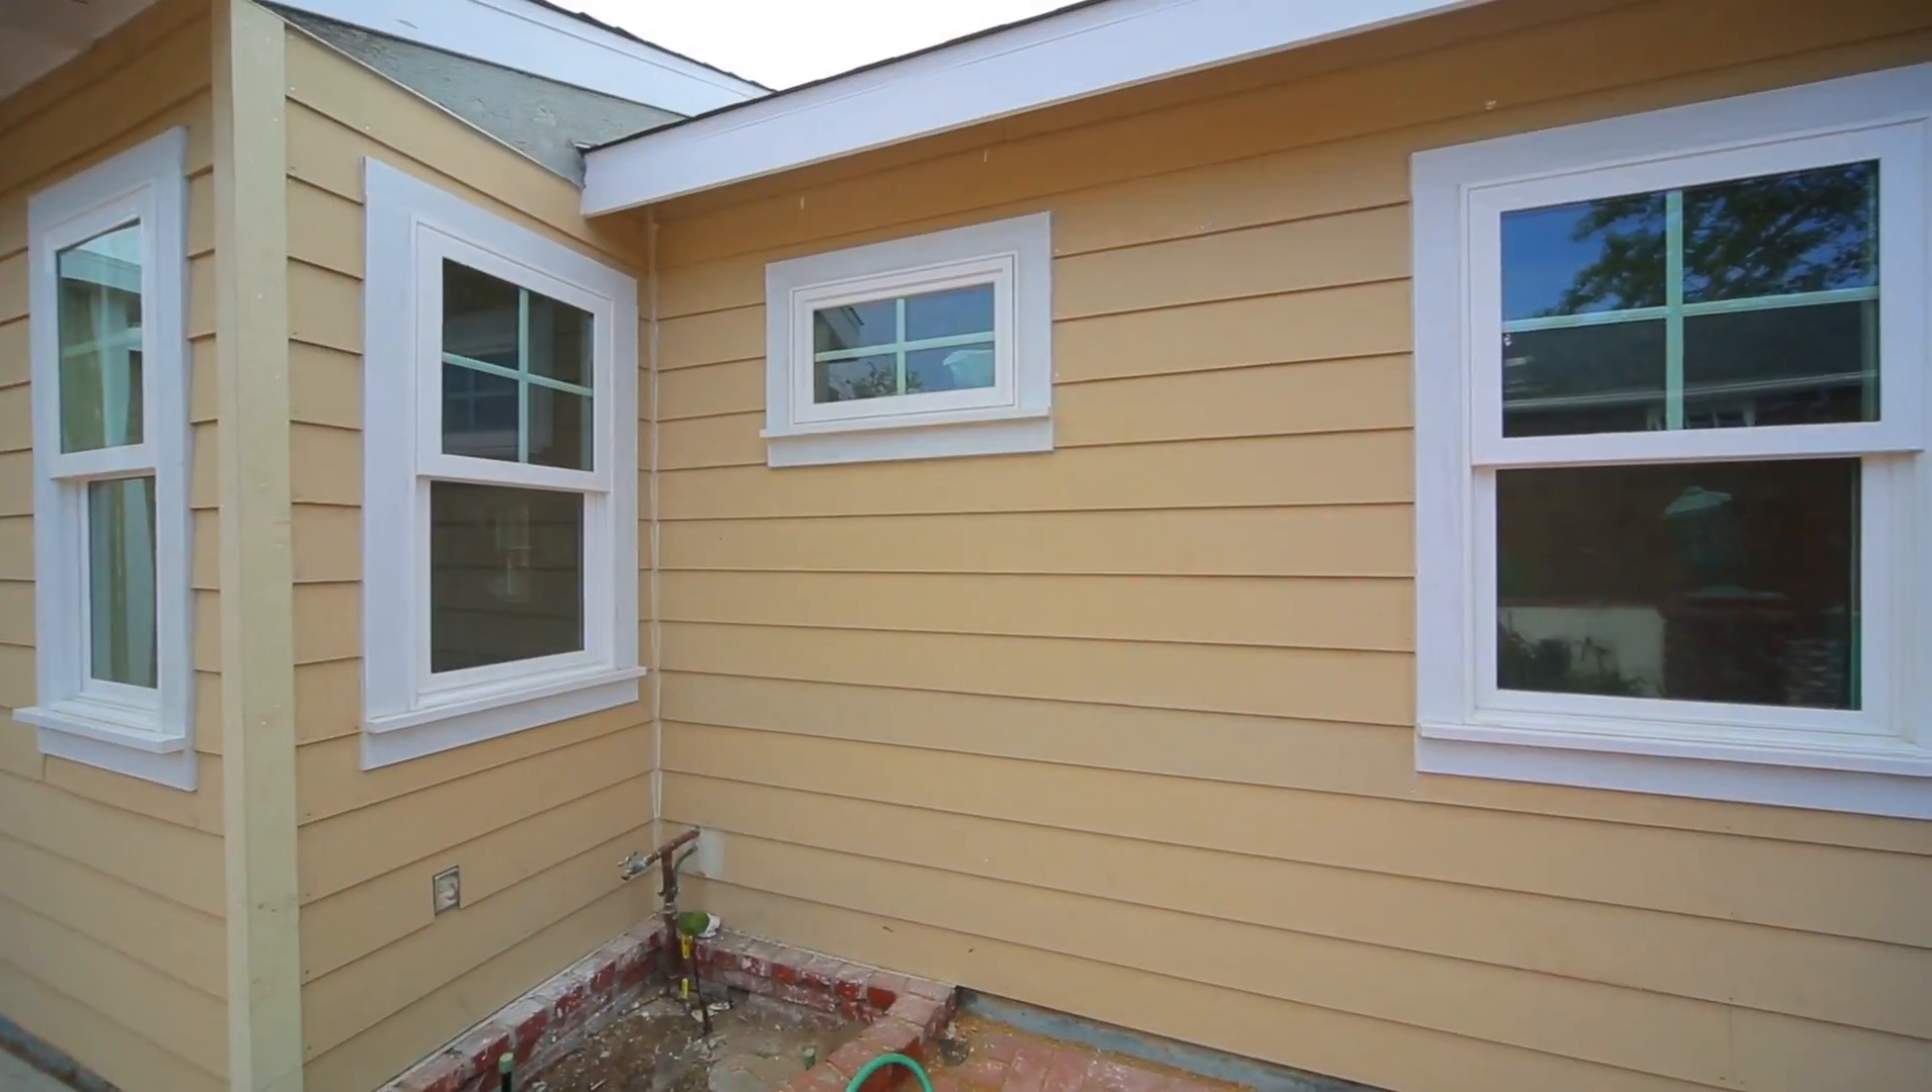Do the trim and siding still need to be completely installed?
No.